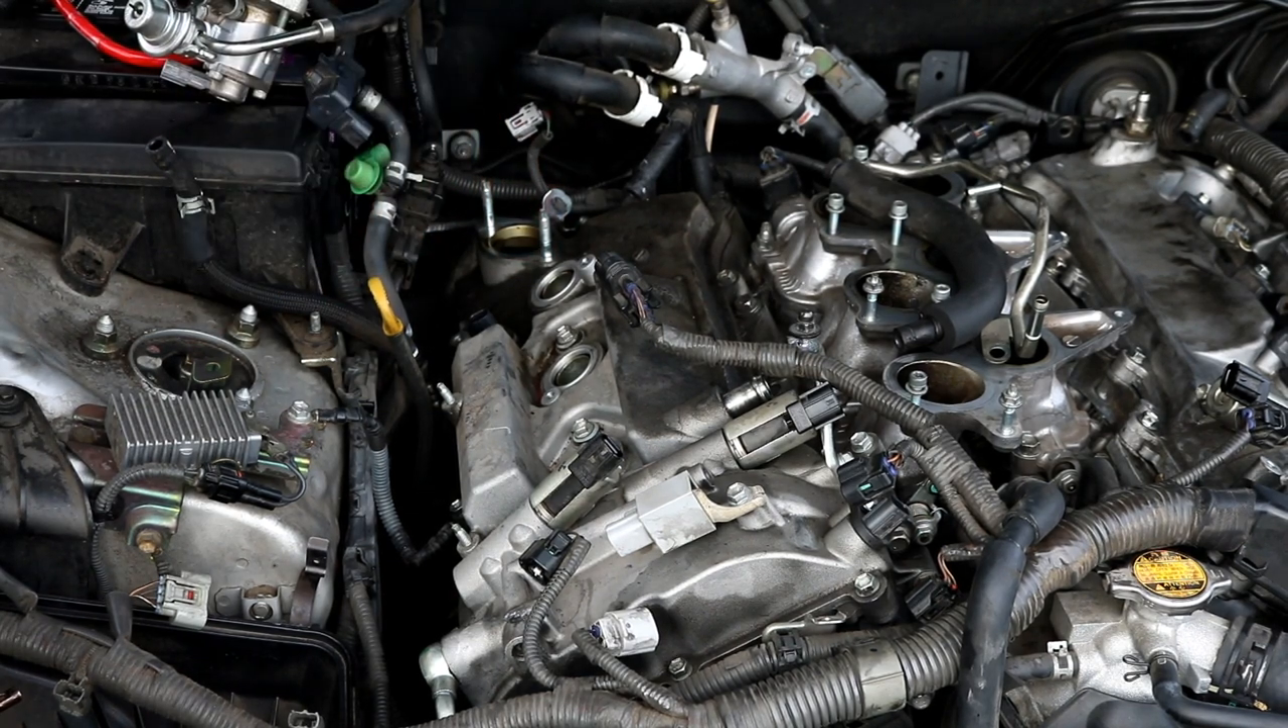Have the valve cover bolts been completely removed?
No.